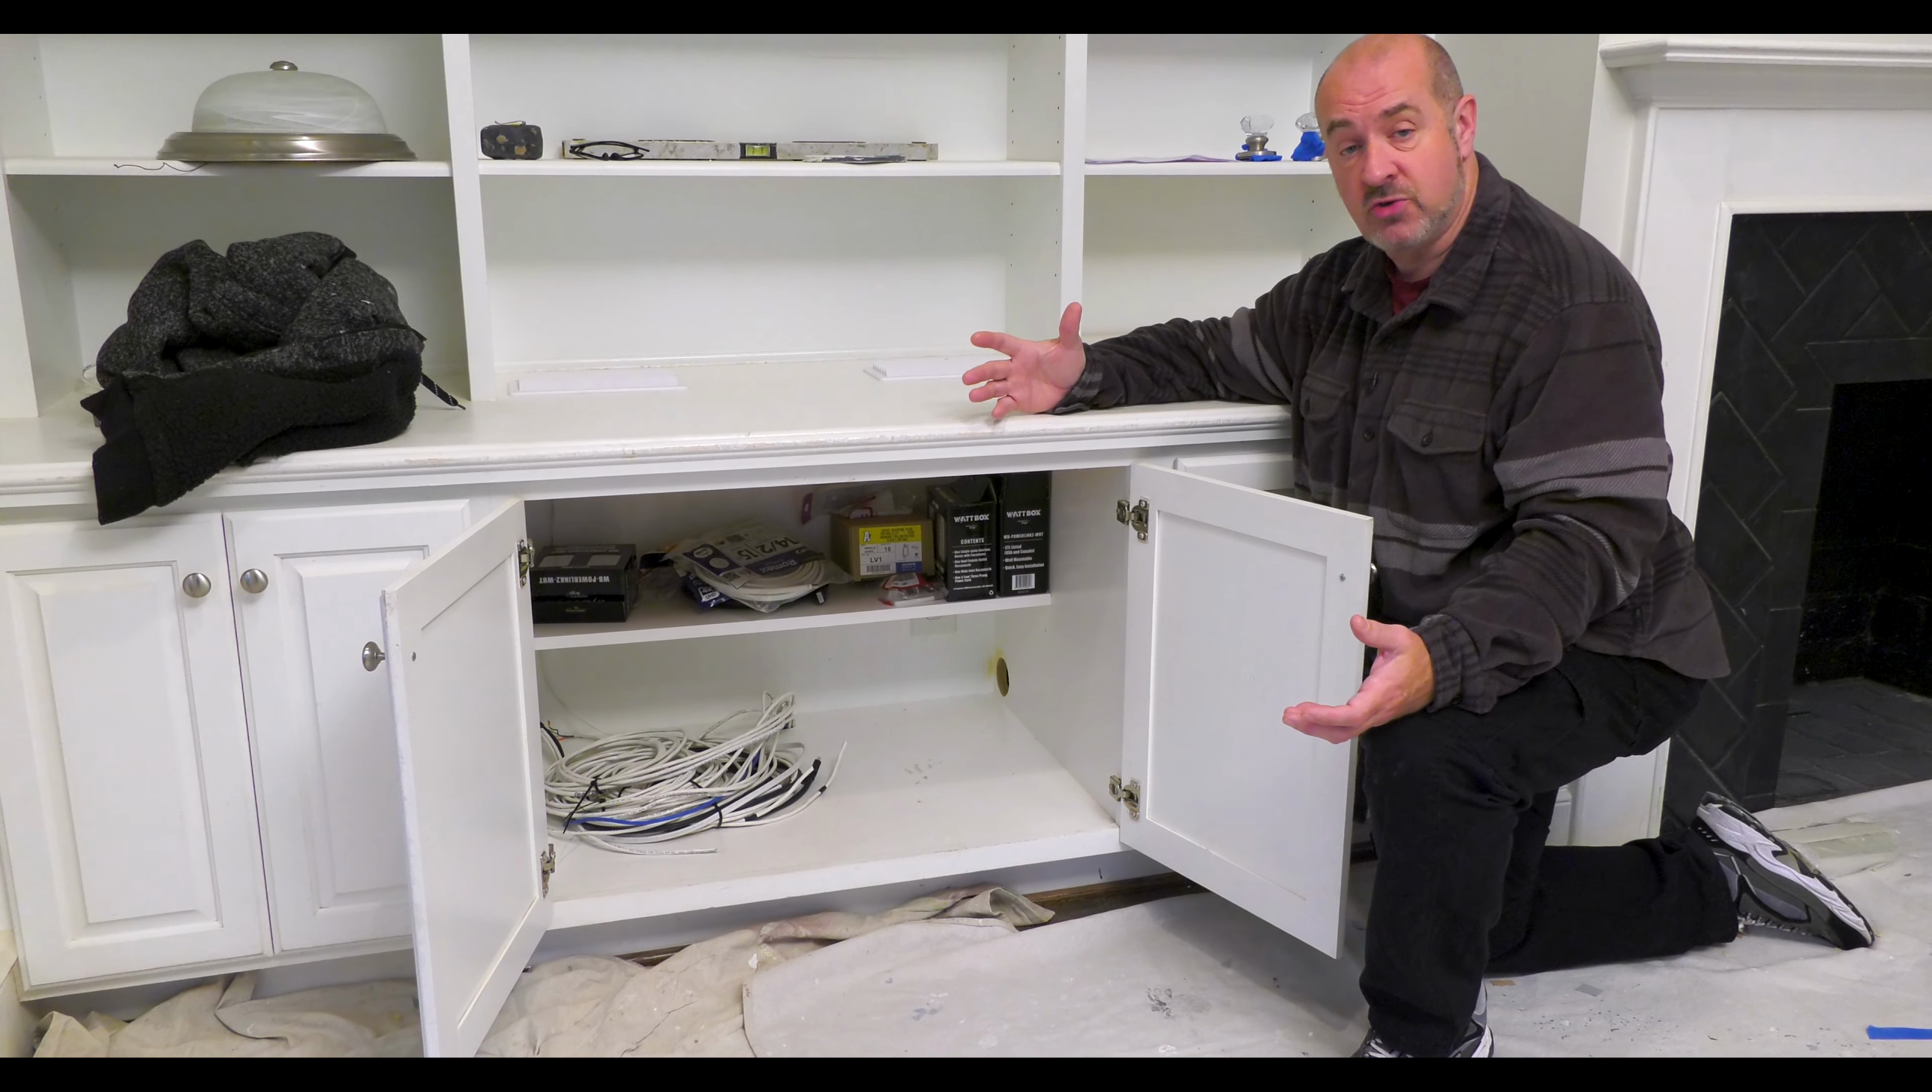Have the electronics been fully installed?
No.